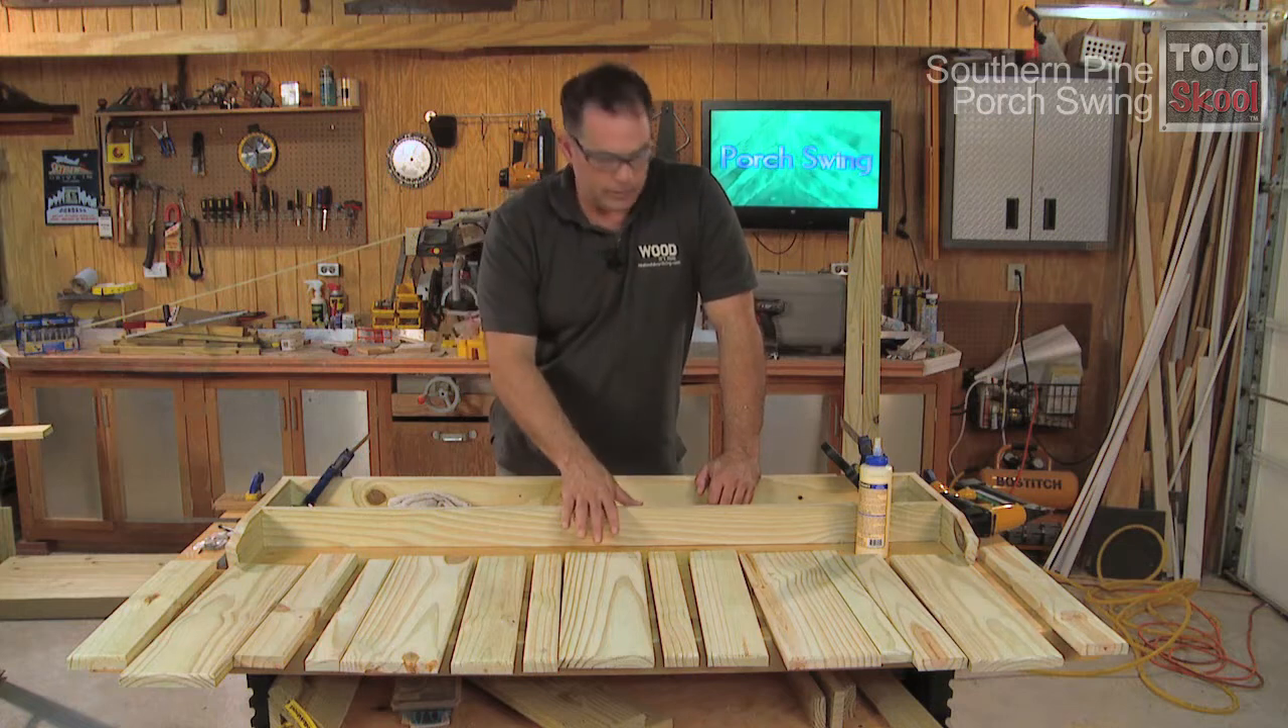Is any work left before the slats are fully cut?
No.